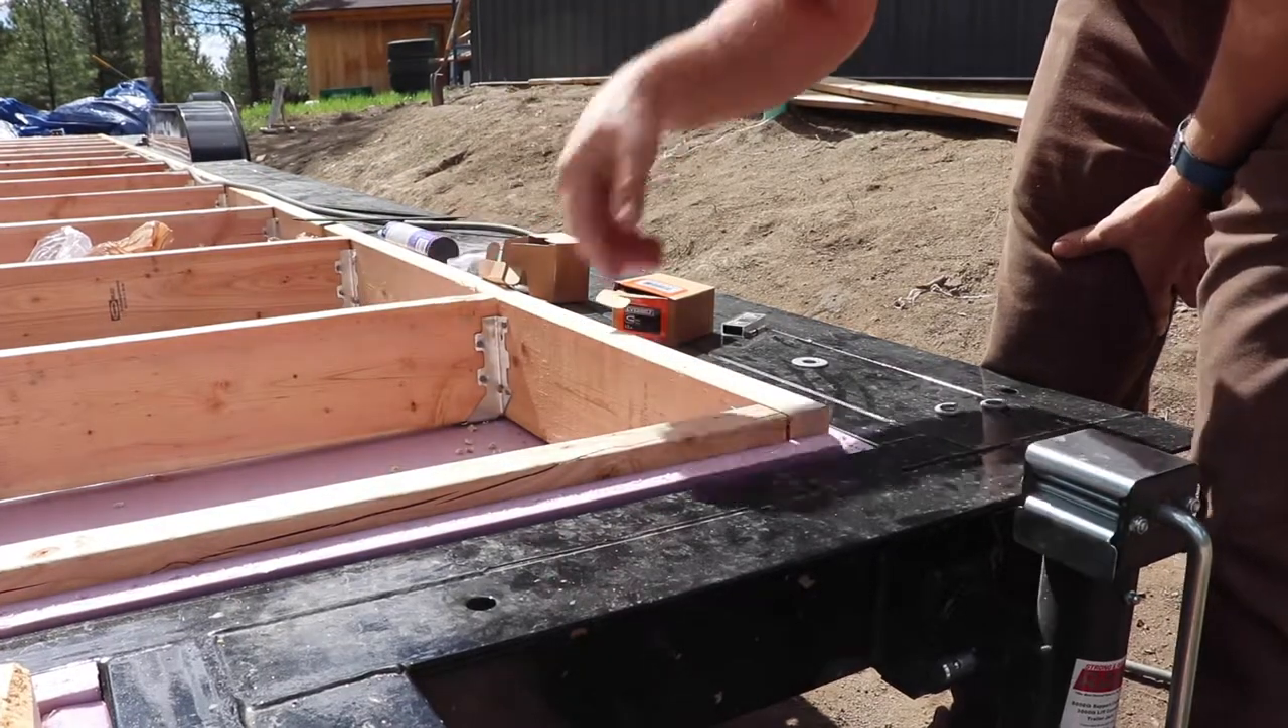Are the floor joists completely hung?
Yes.